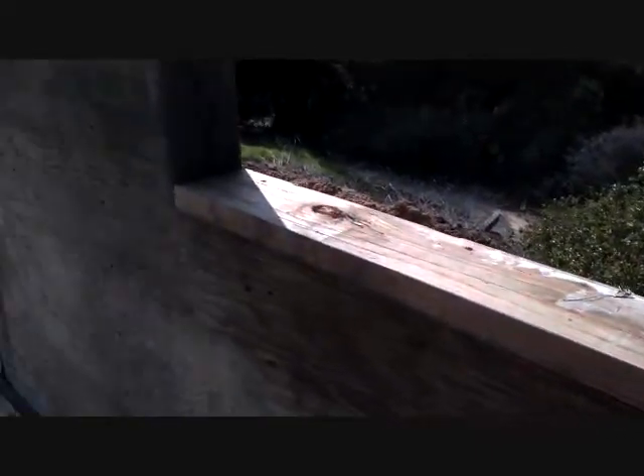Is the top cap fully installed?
Yes.